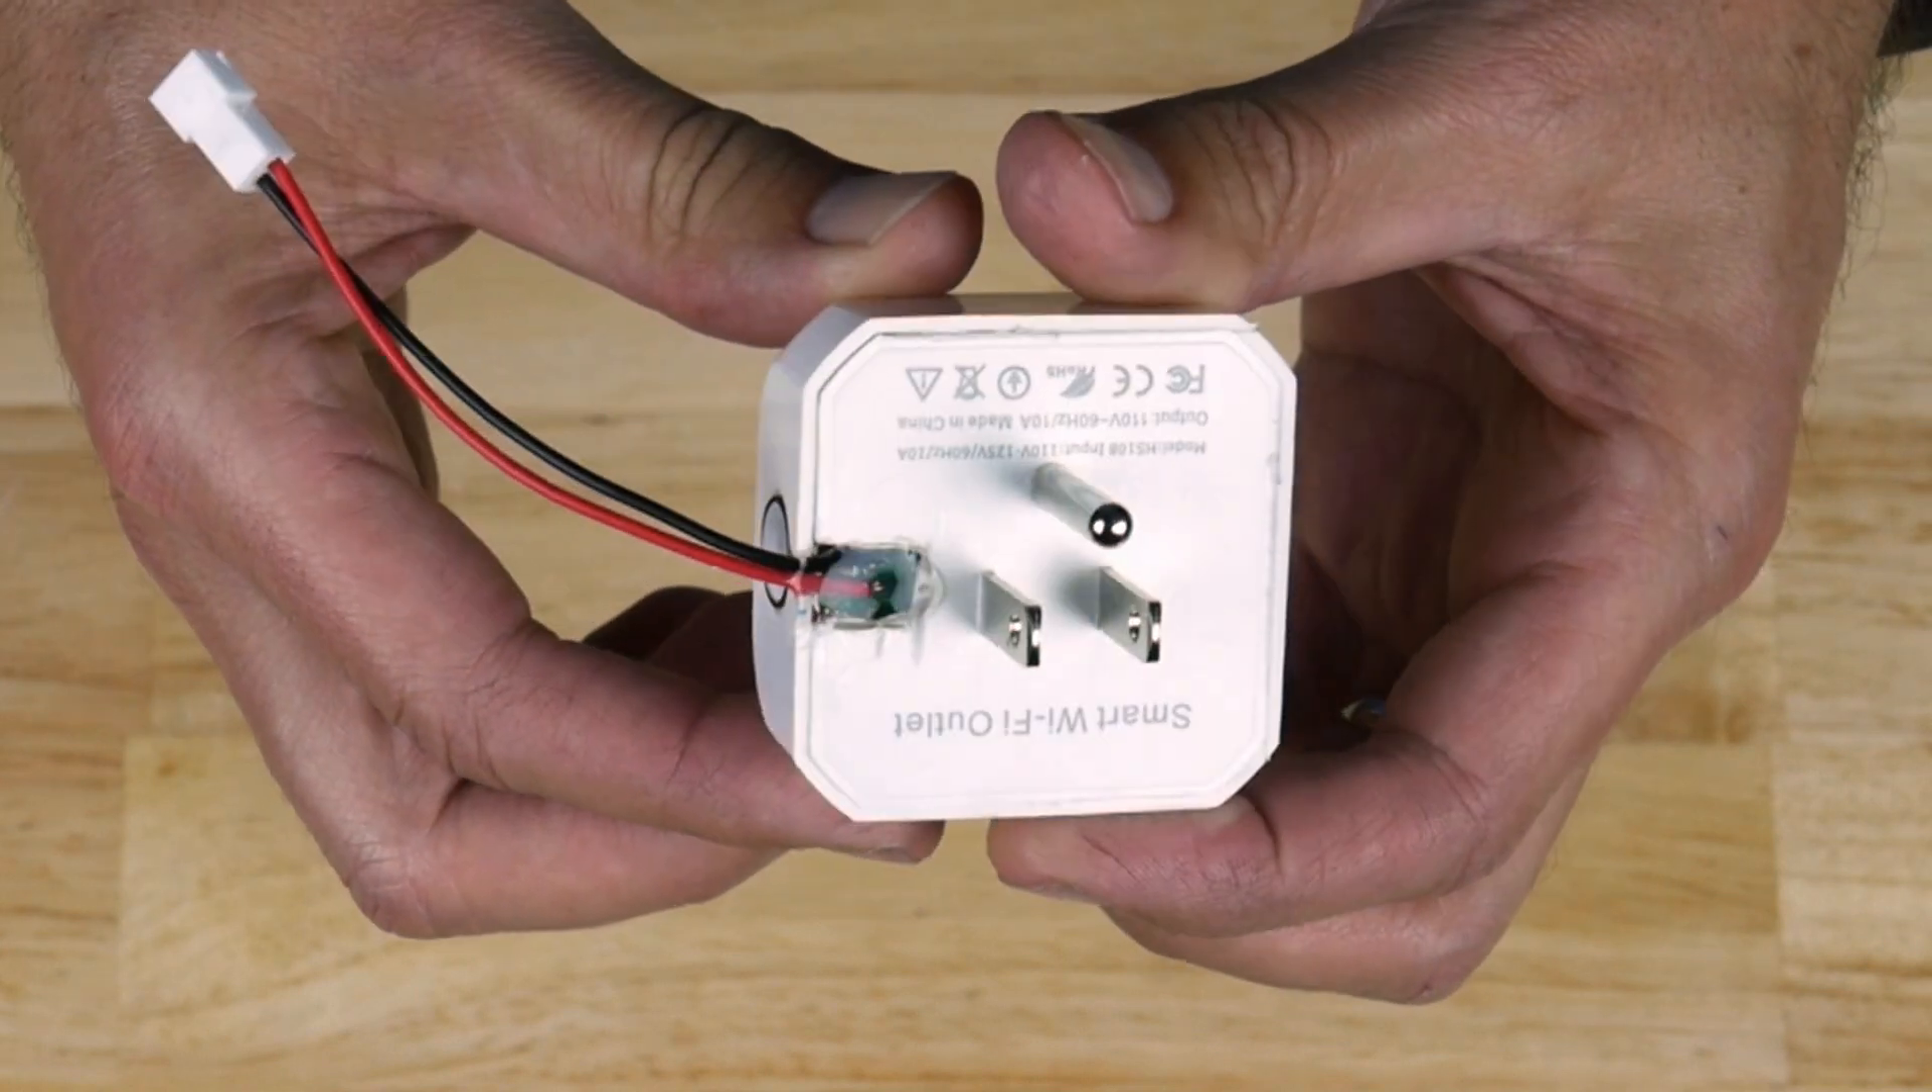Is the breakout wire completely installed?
Yes.